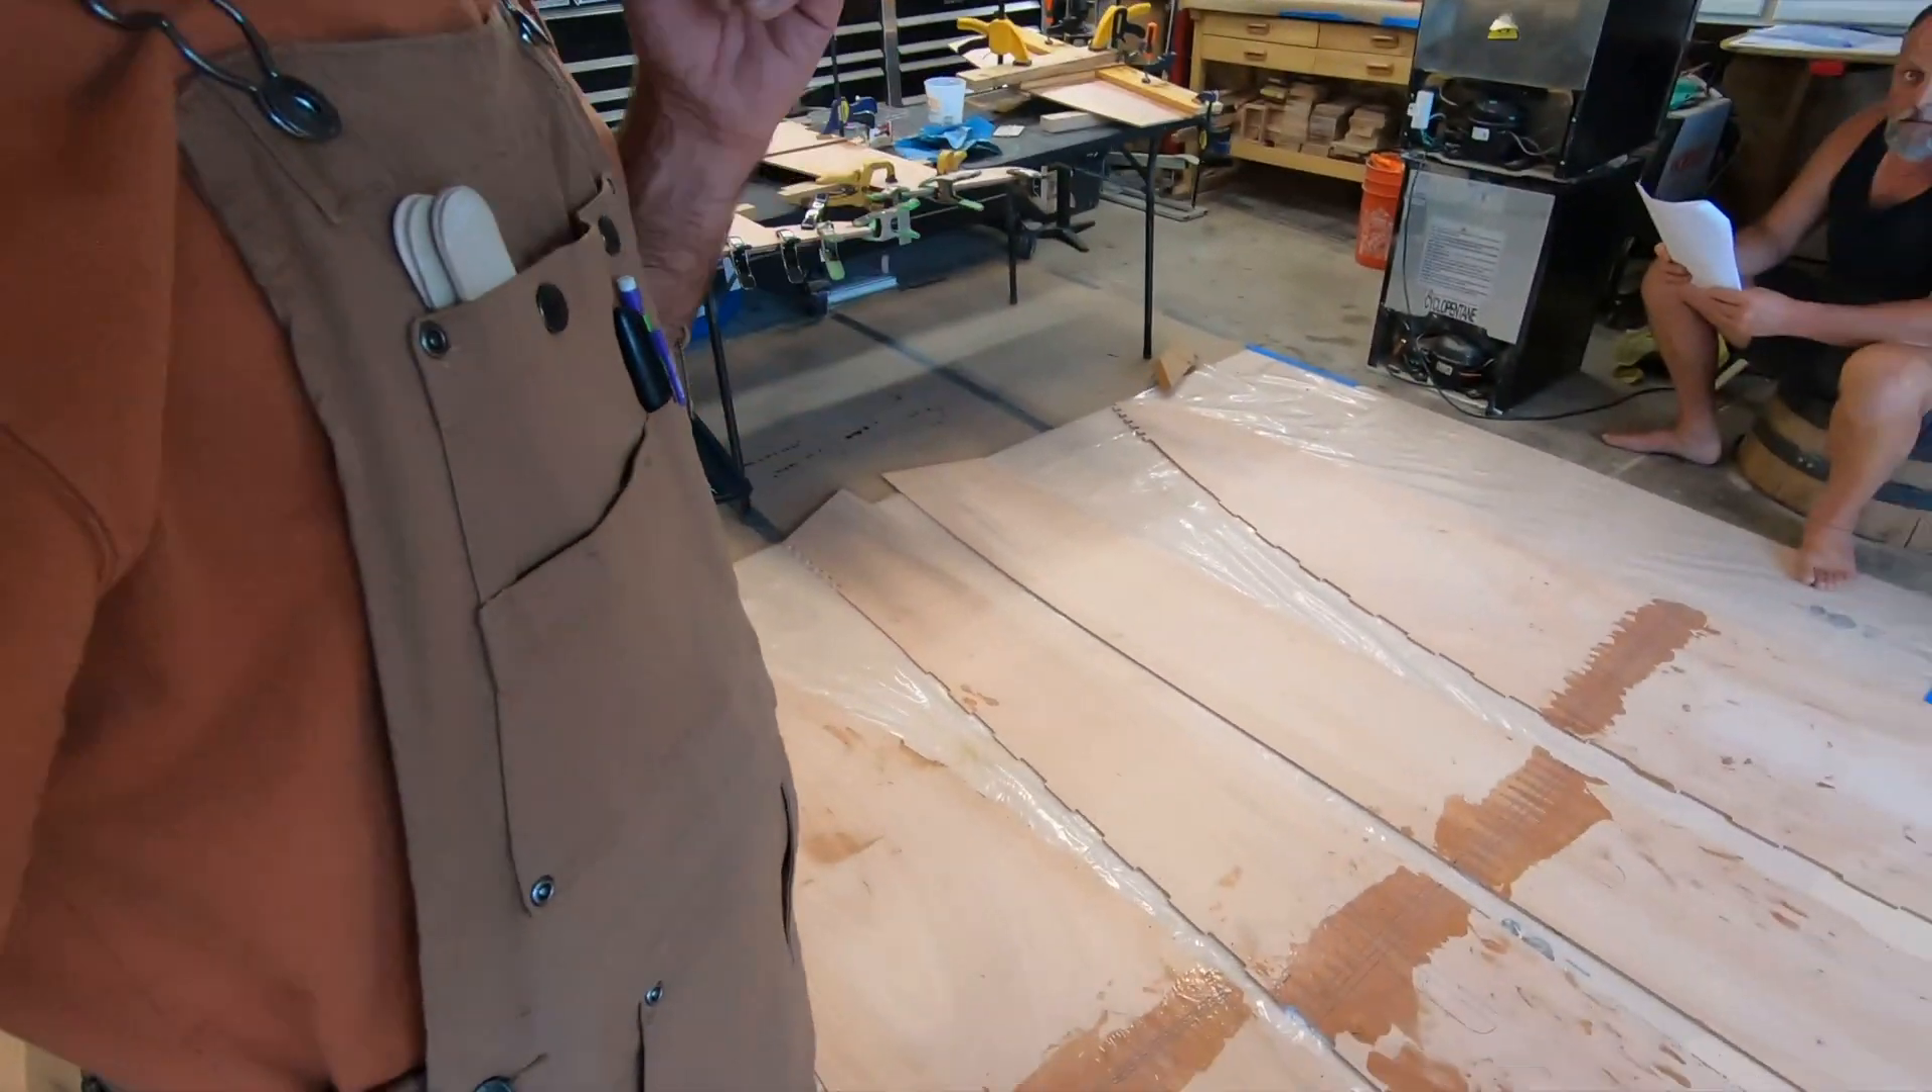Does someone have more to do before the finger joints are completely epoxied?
No.